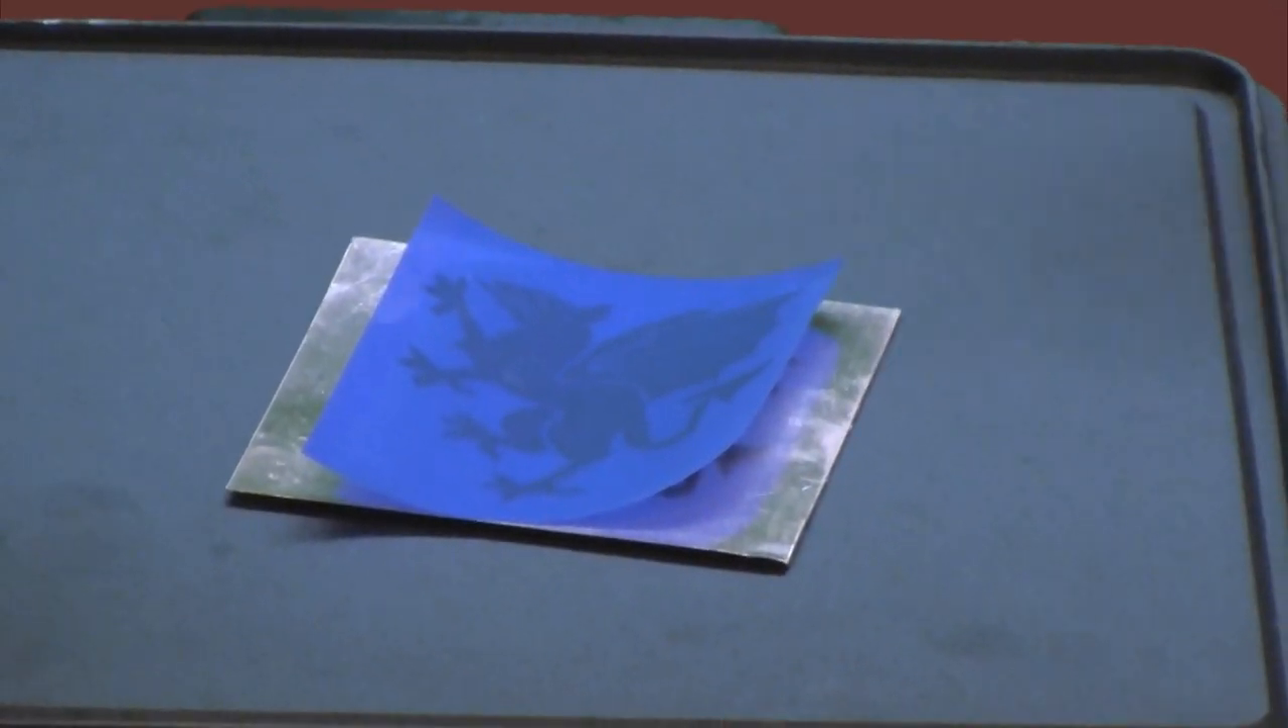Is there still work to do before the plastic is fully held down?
Yes.